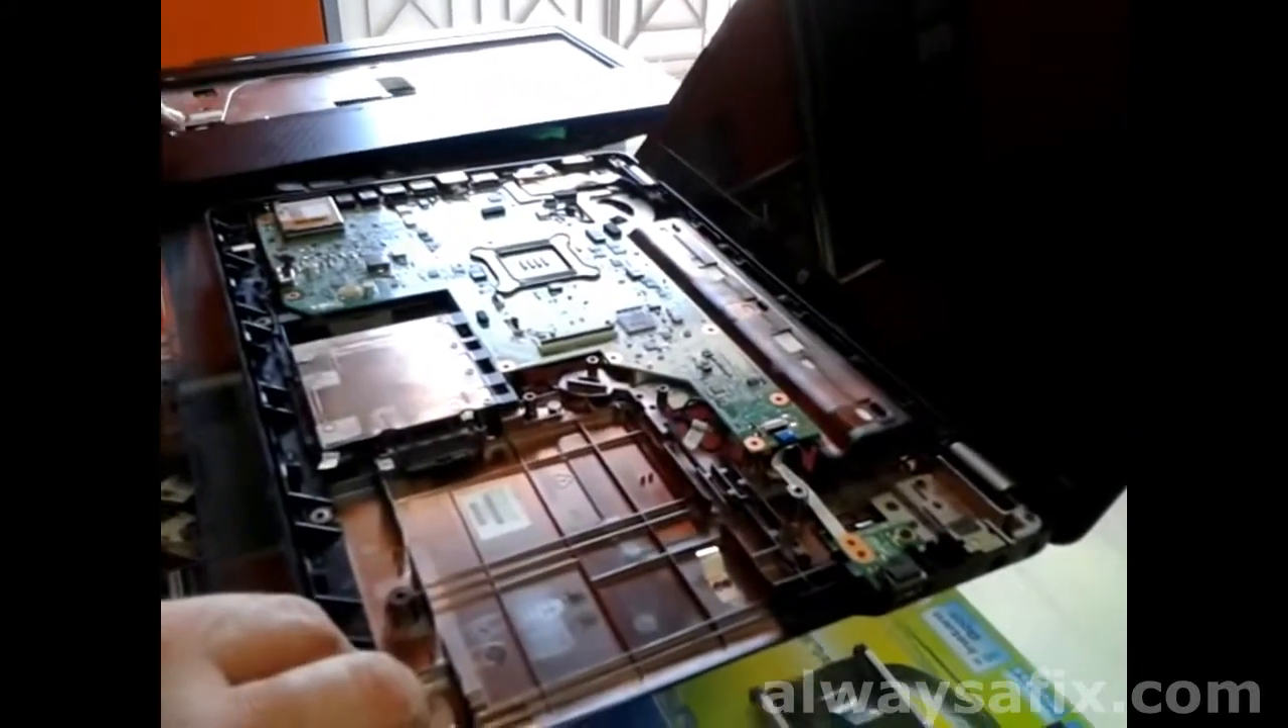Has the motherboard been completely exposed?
Yes.